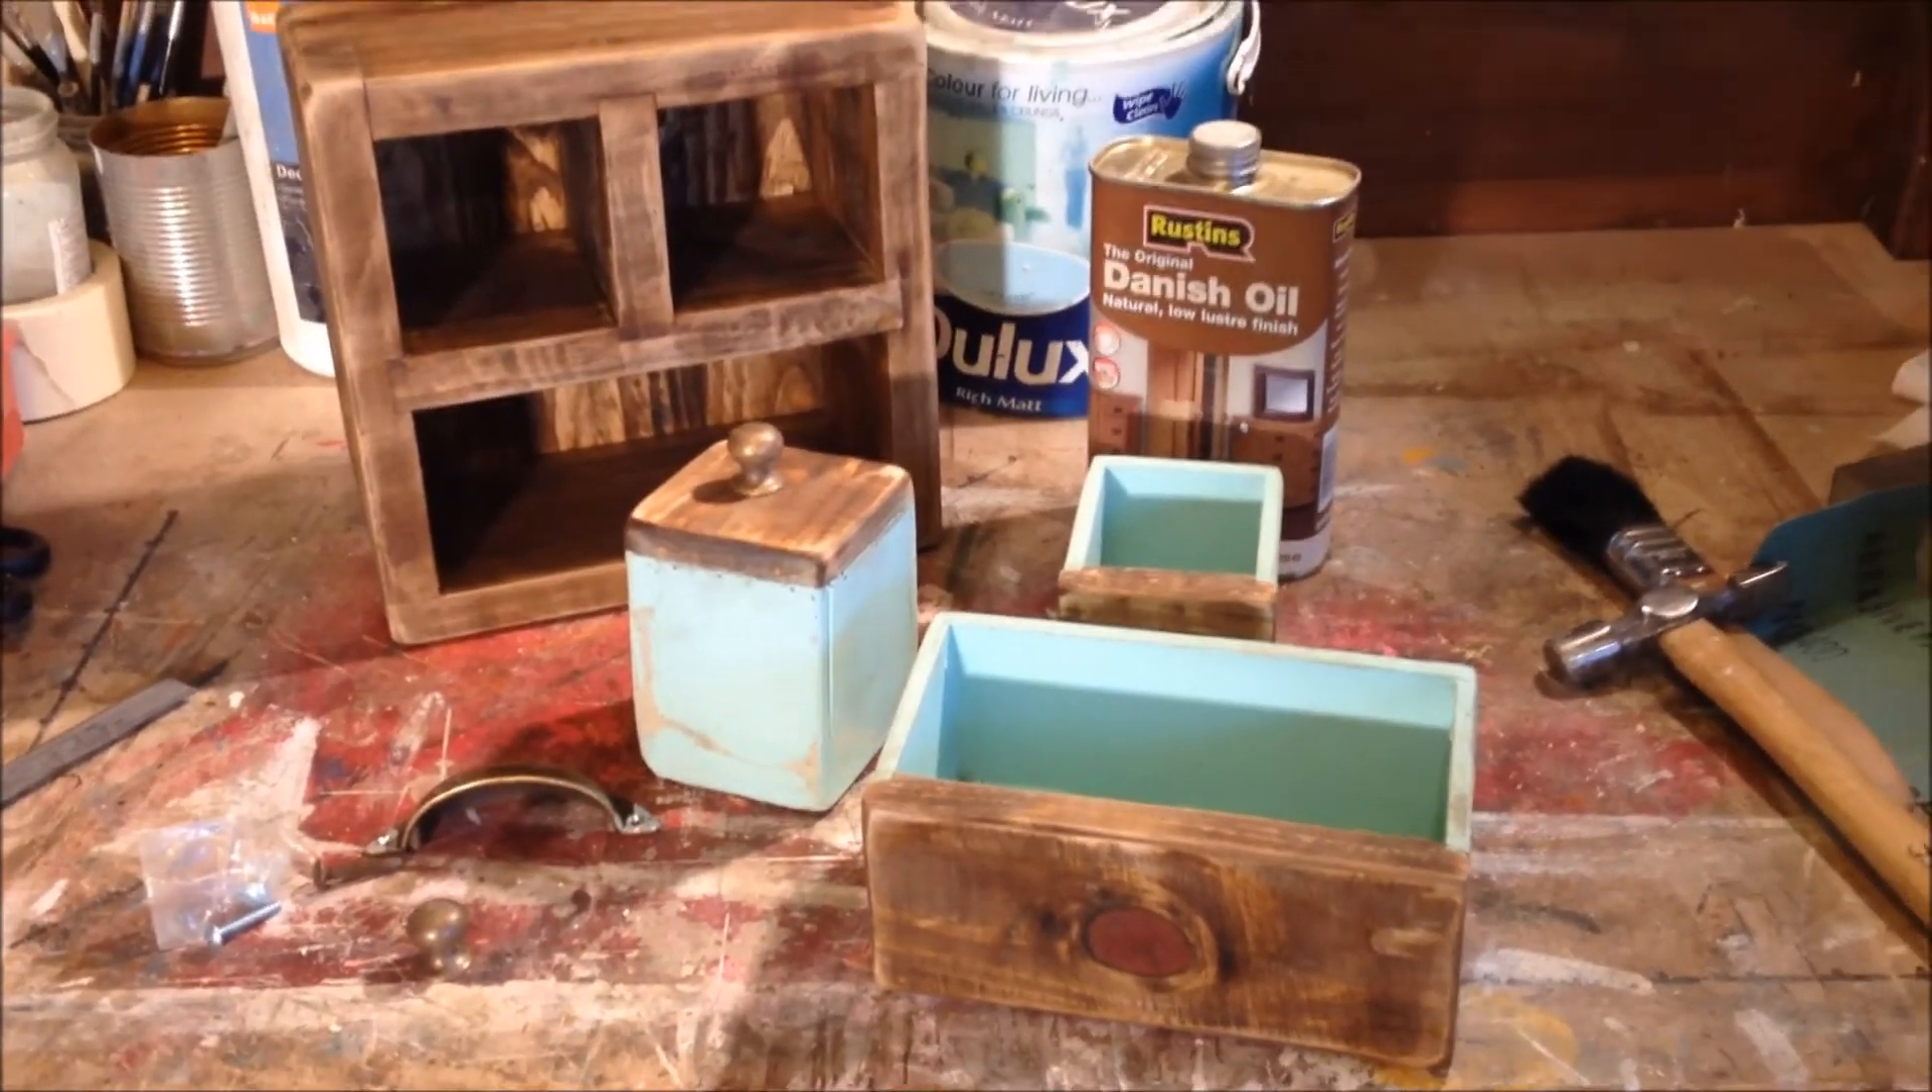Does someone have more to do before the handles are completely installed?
Yes.